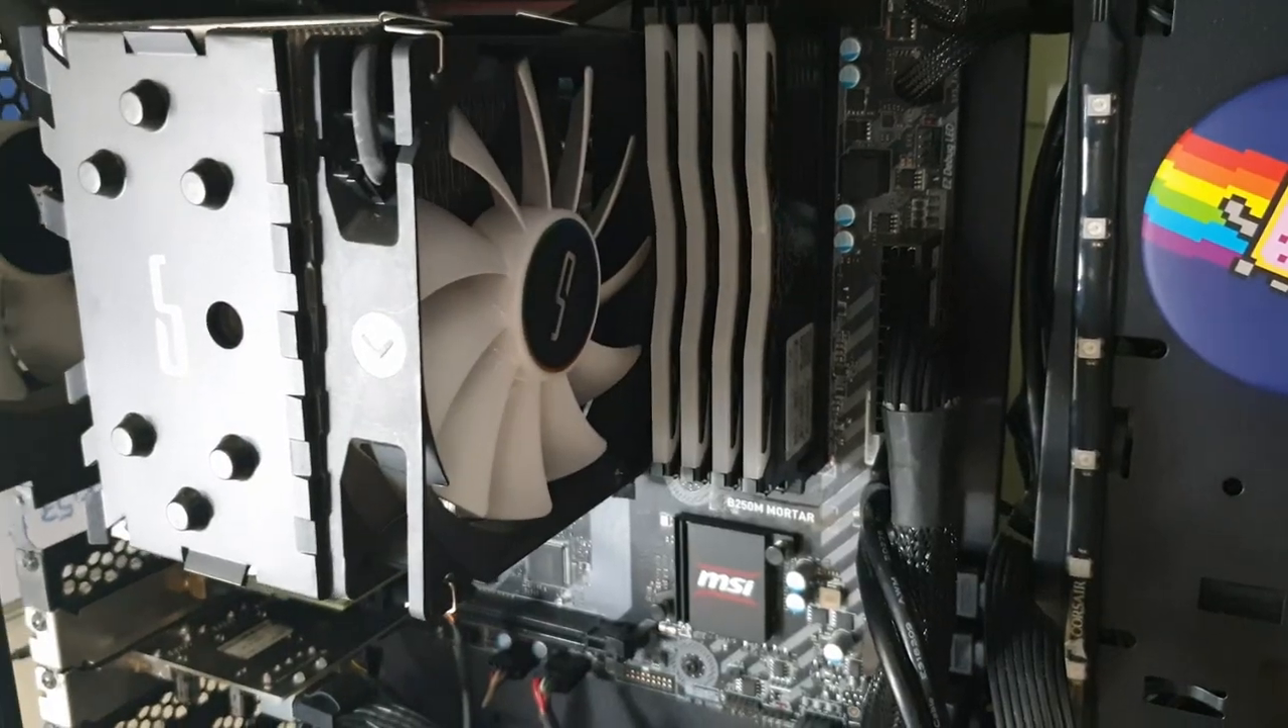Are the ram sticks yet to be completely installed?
No.